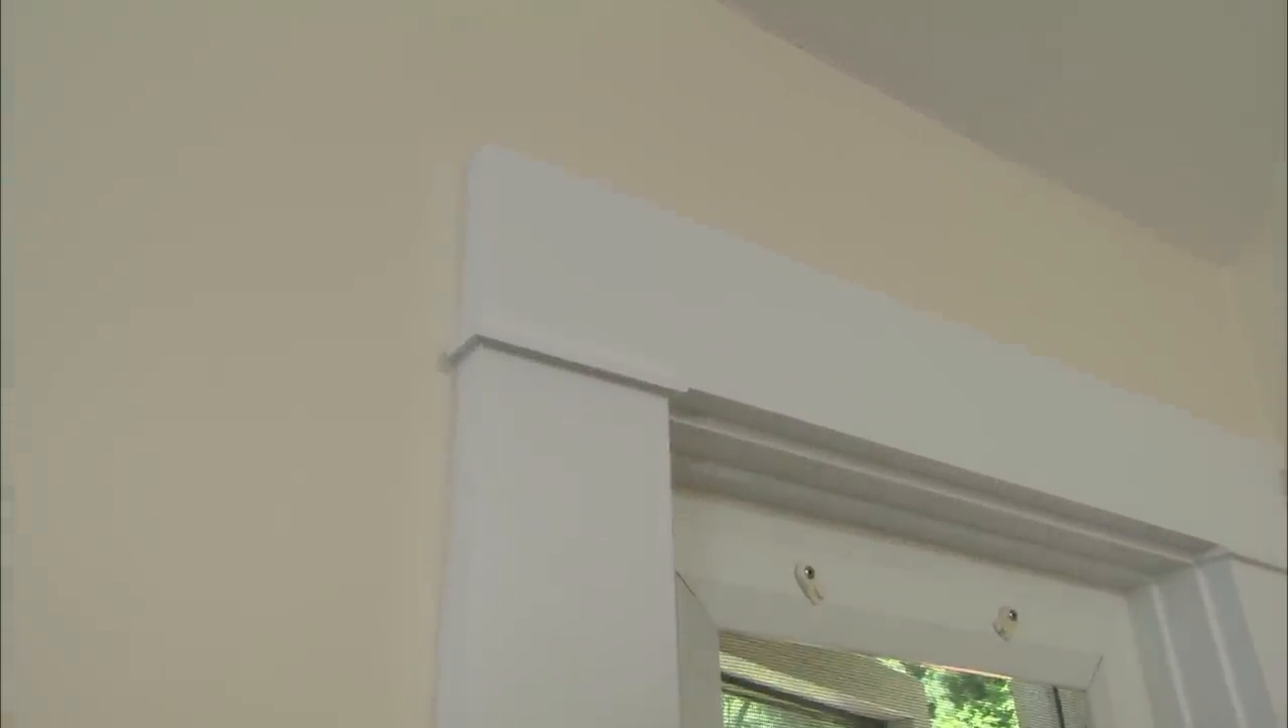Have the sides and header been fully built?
Yes.